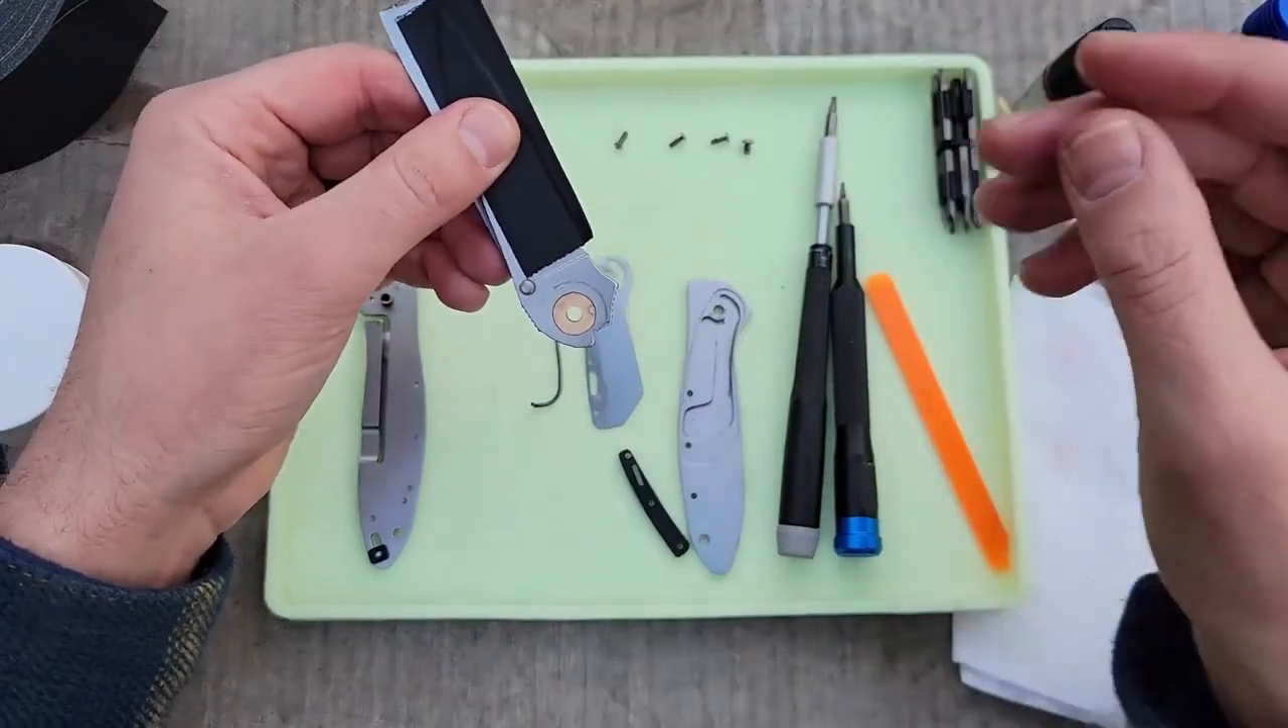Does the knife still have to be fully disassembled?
No.